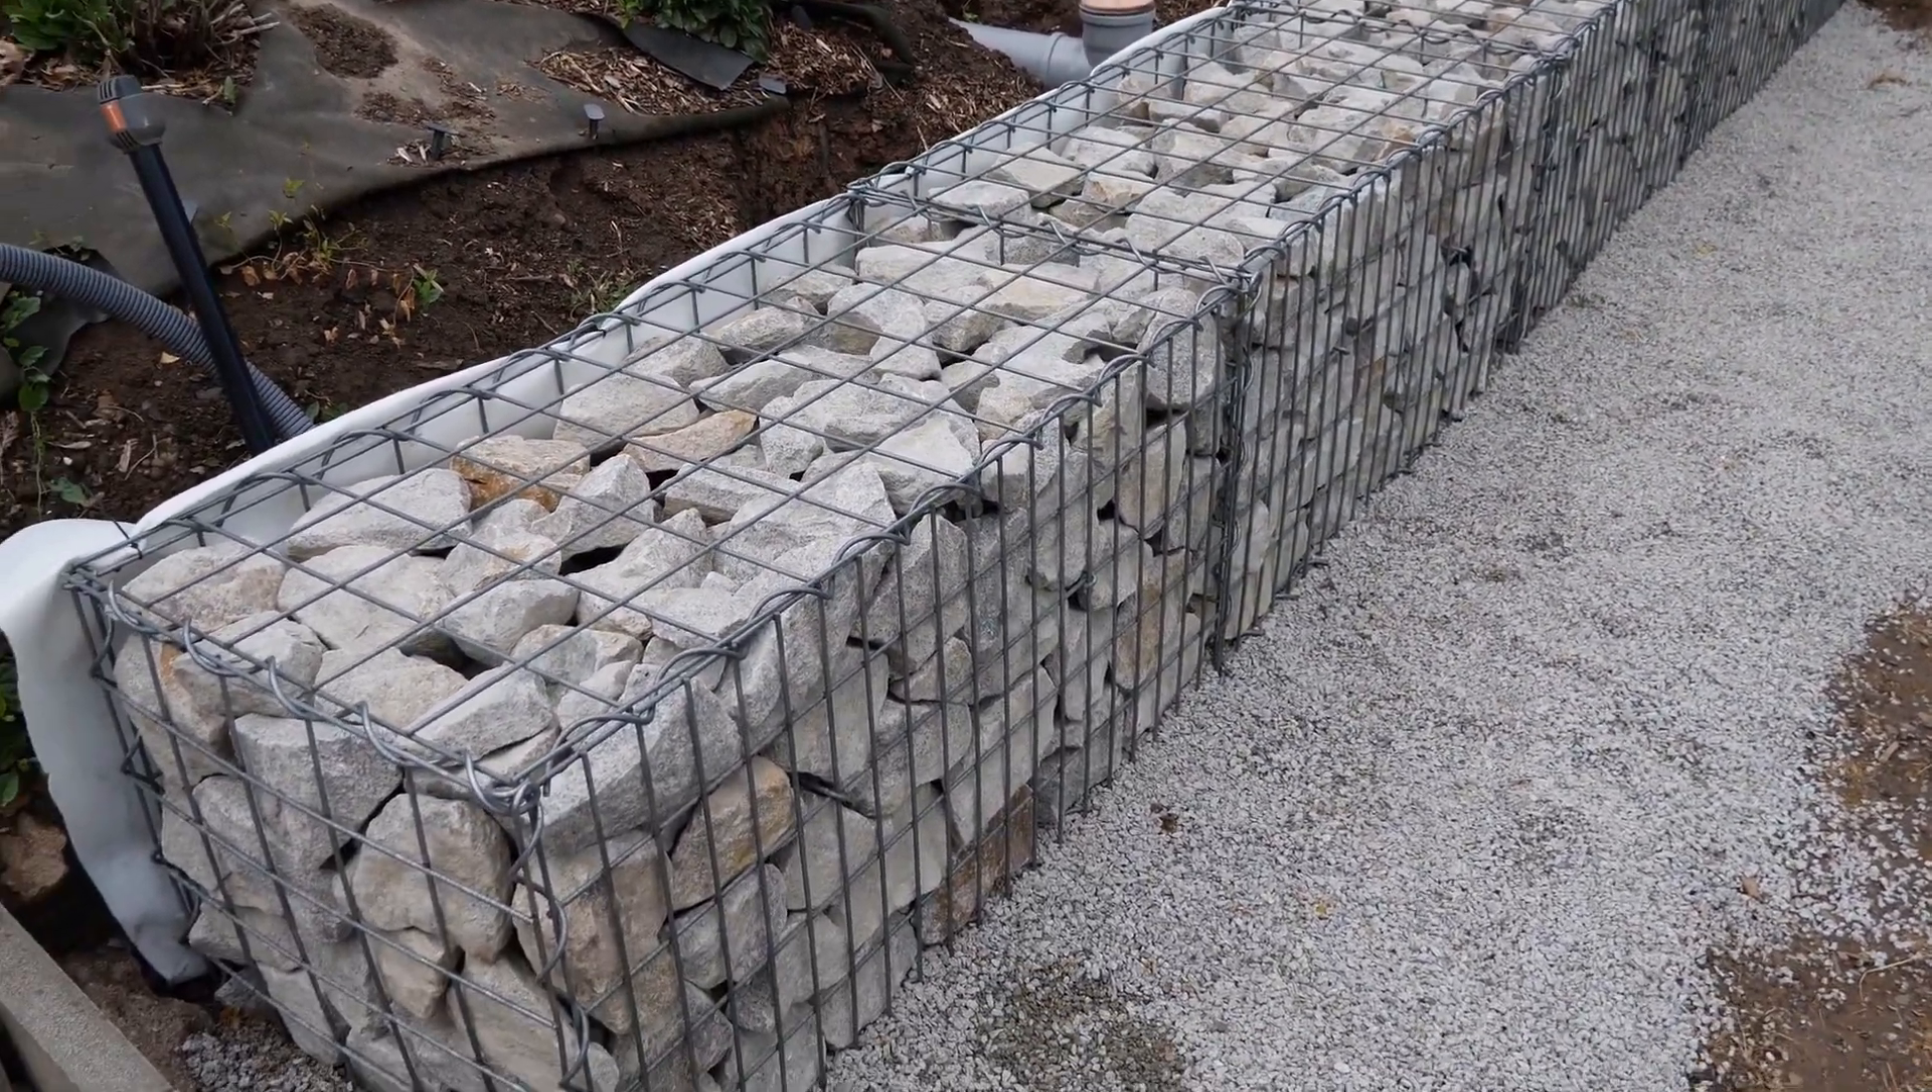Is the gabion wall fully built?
Yes.